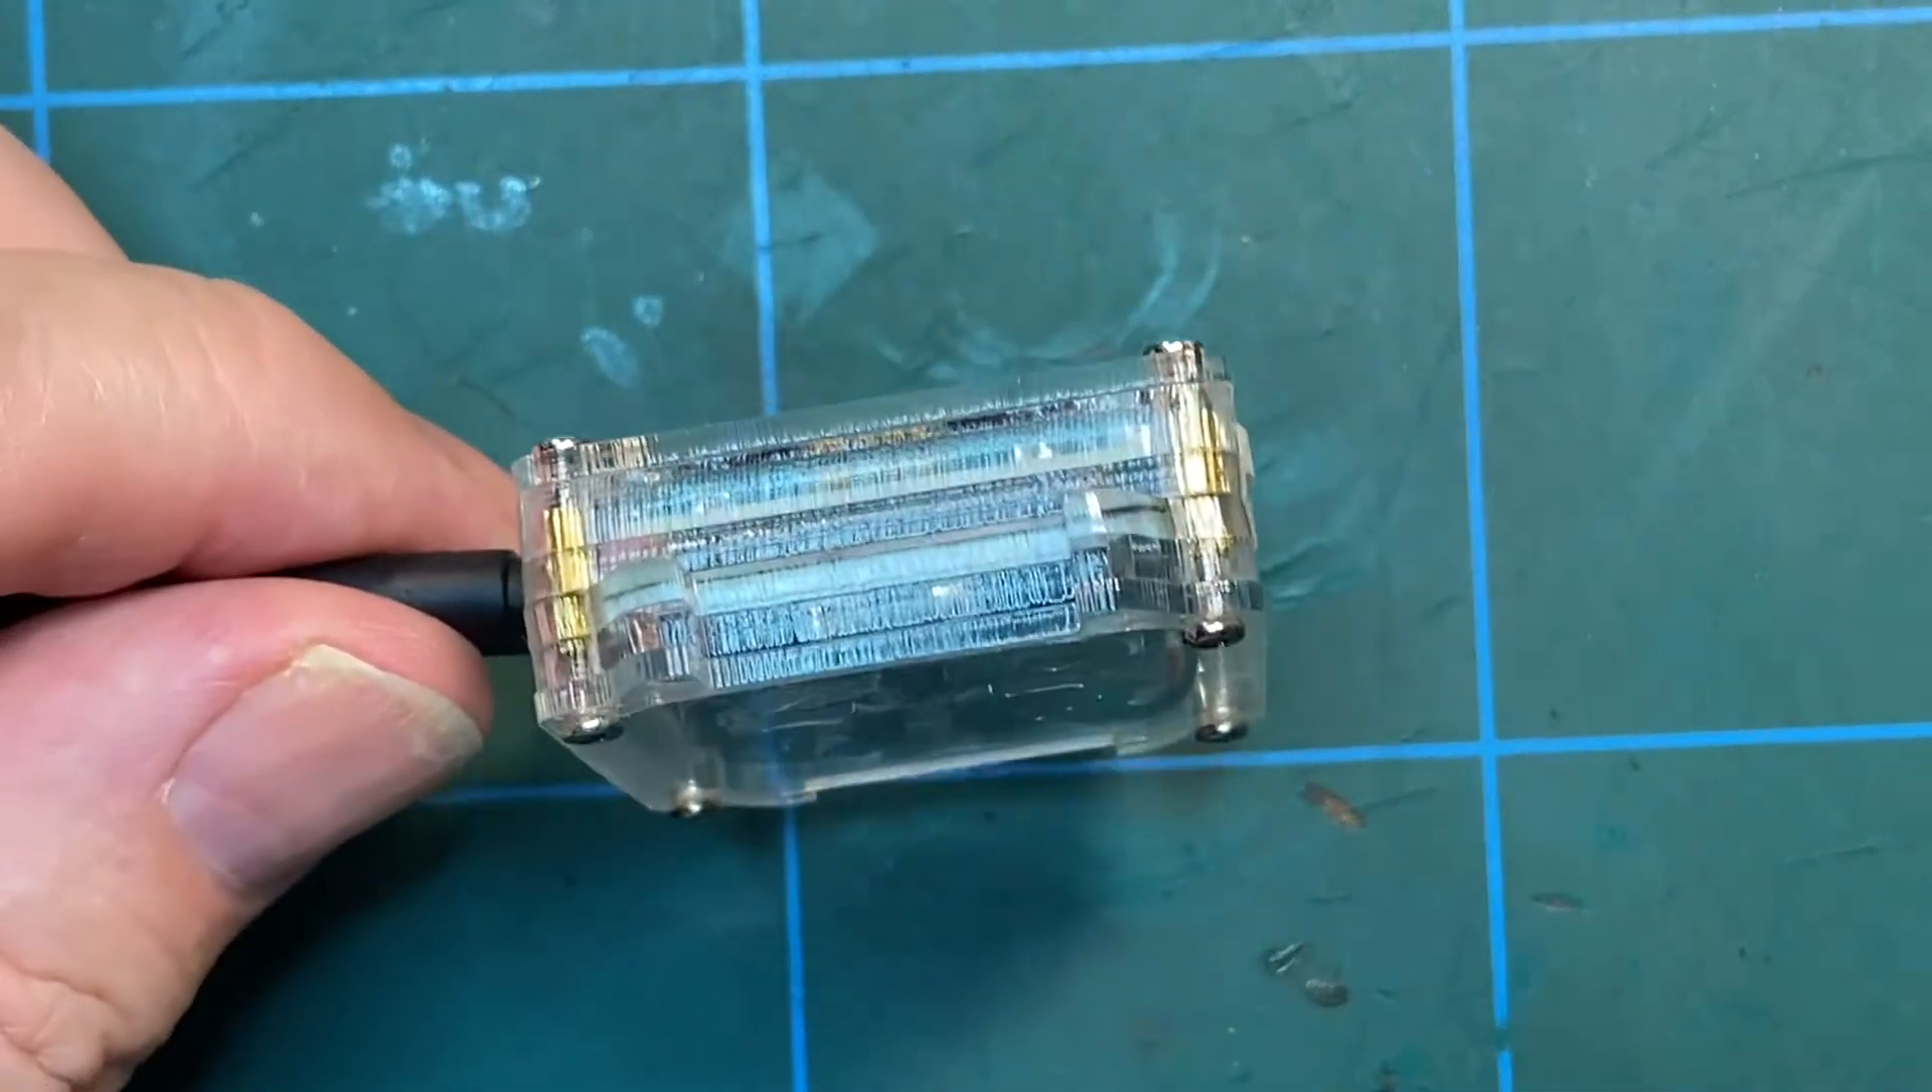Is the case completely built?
Yes.